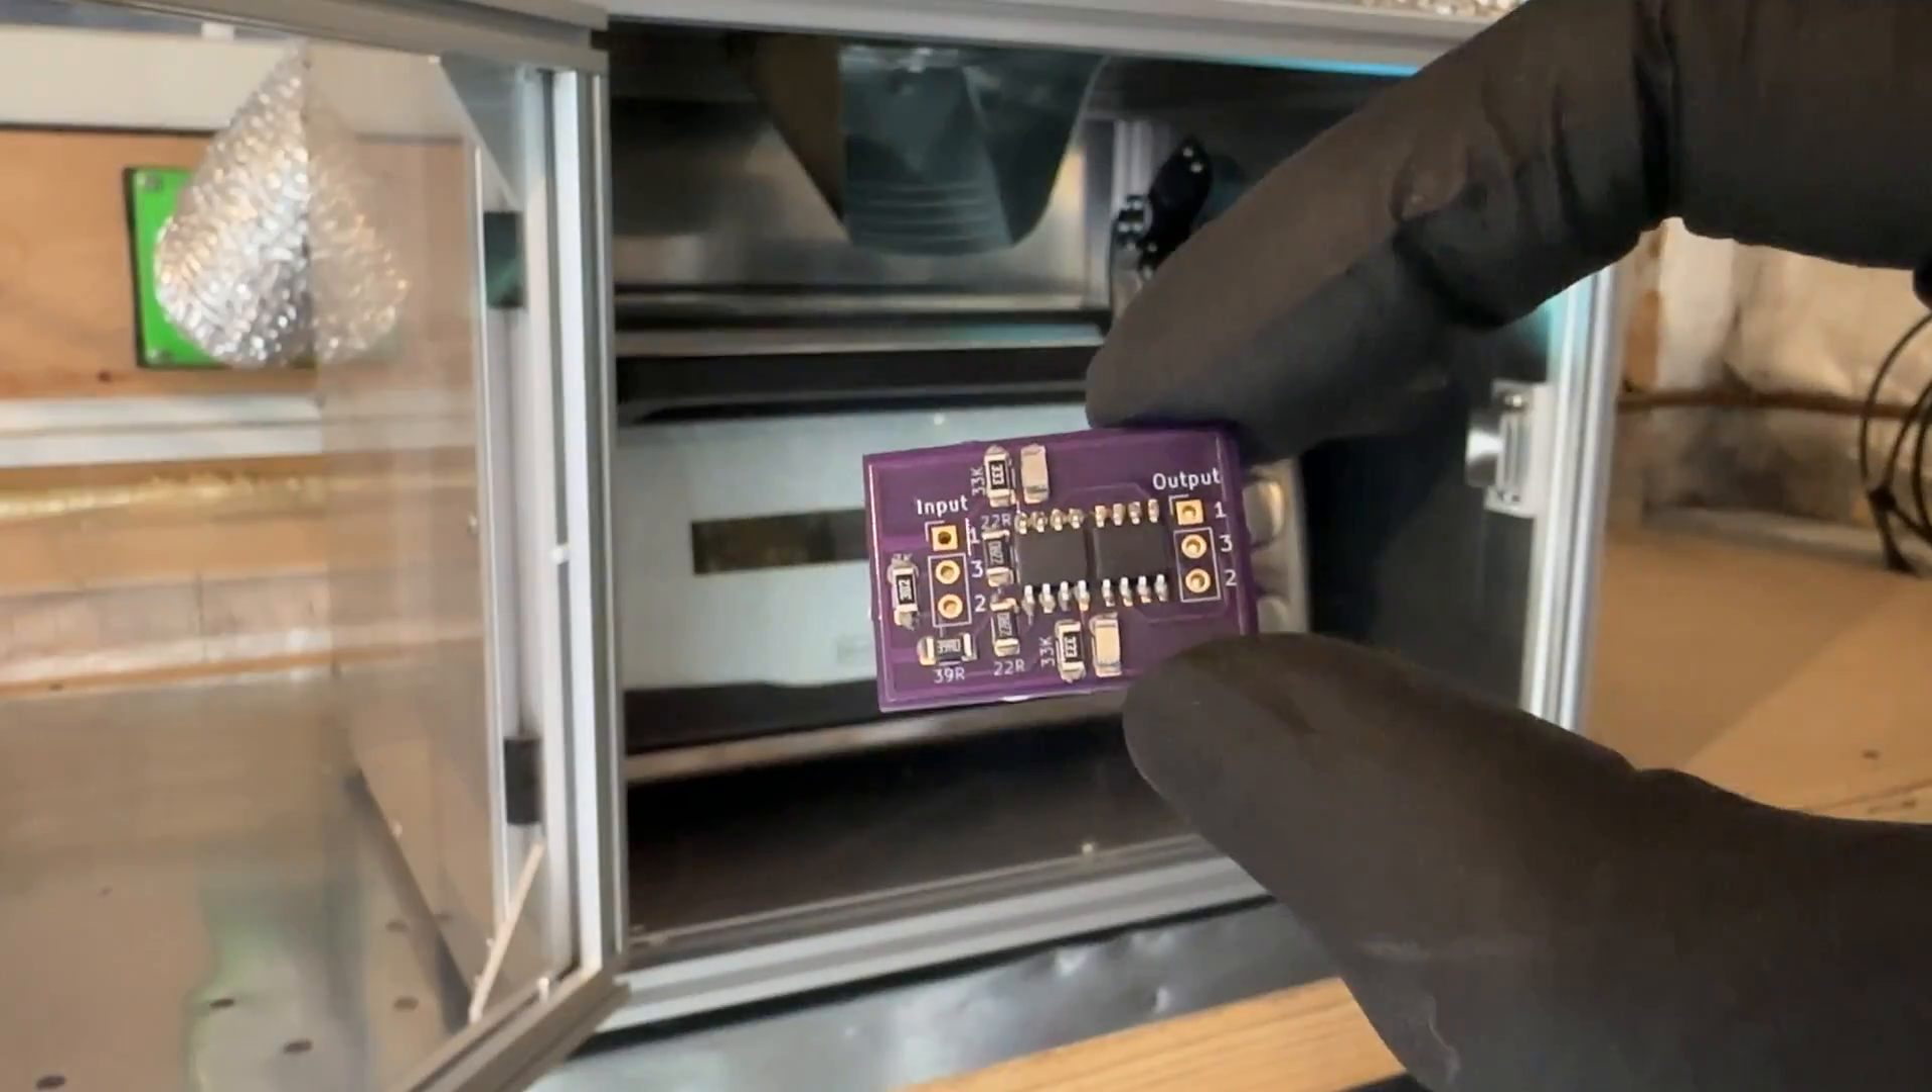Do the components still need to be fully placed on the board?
No.